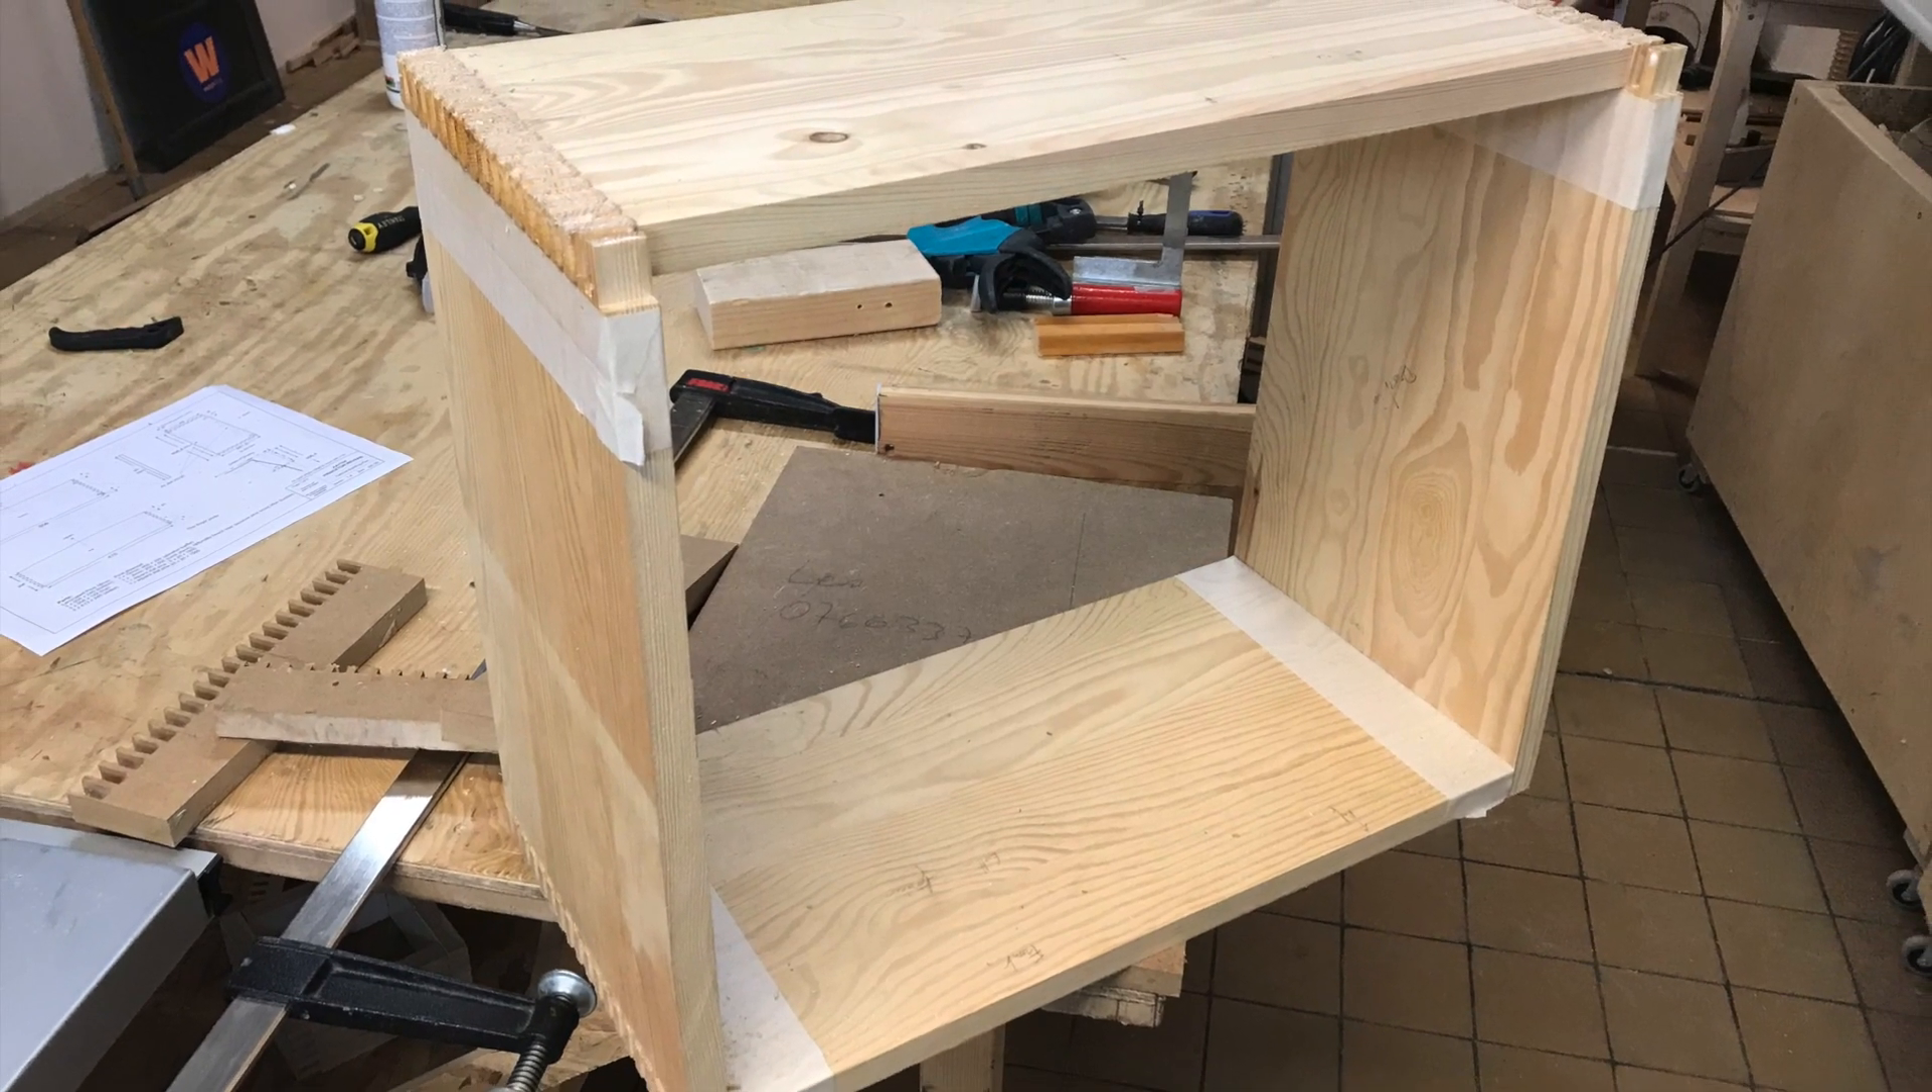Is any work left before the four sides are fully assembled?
No.